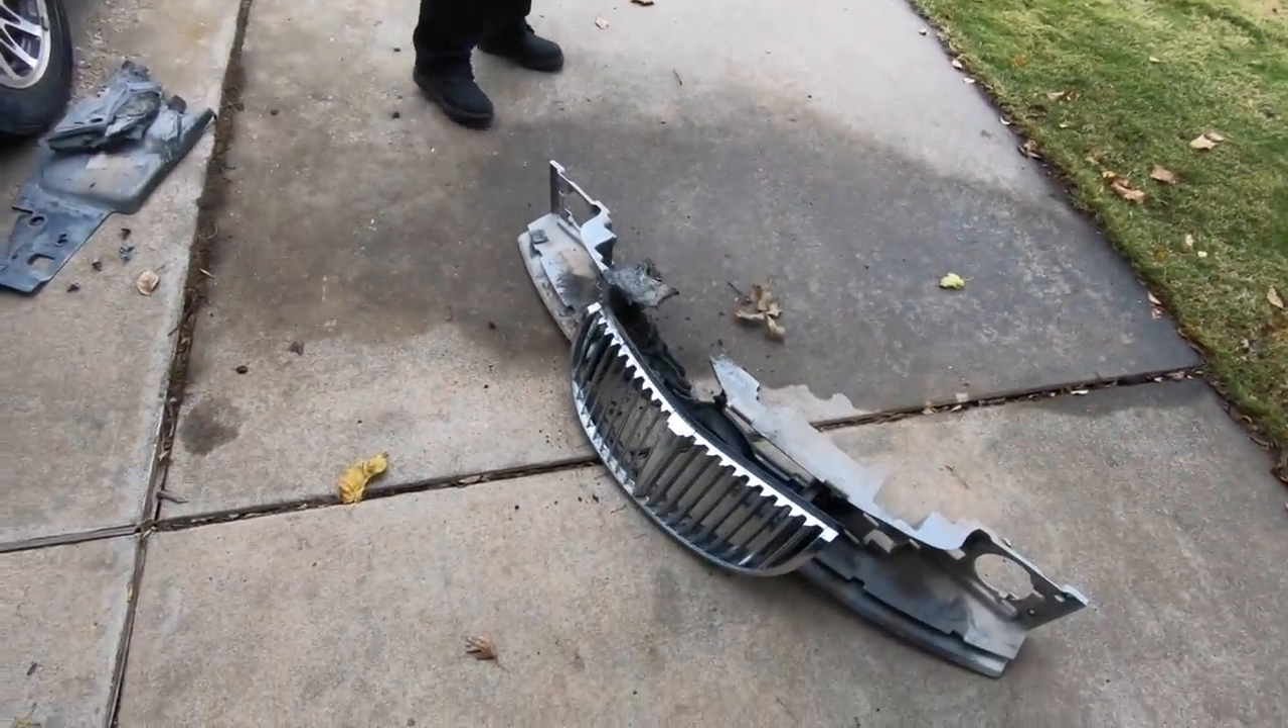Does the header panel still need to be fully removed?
No.